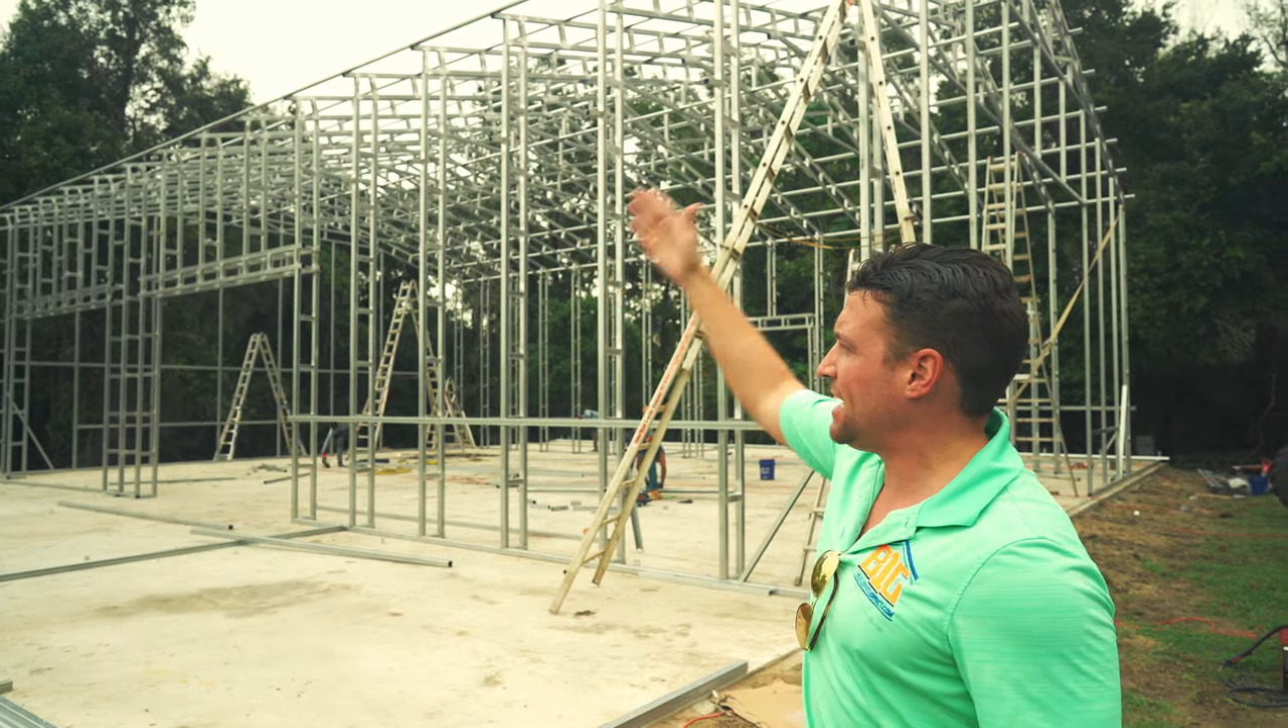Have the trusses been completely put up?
Yes.